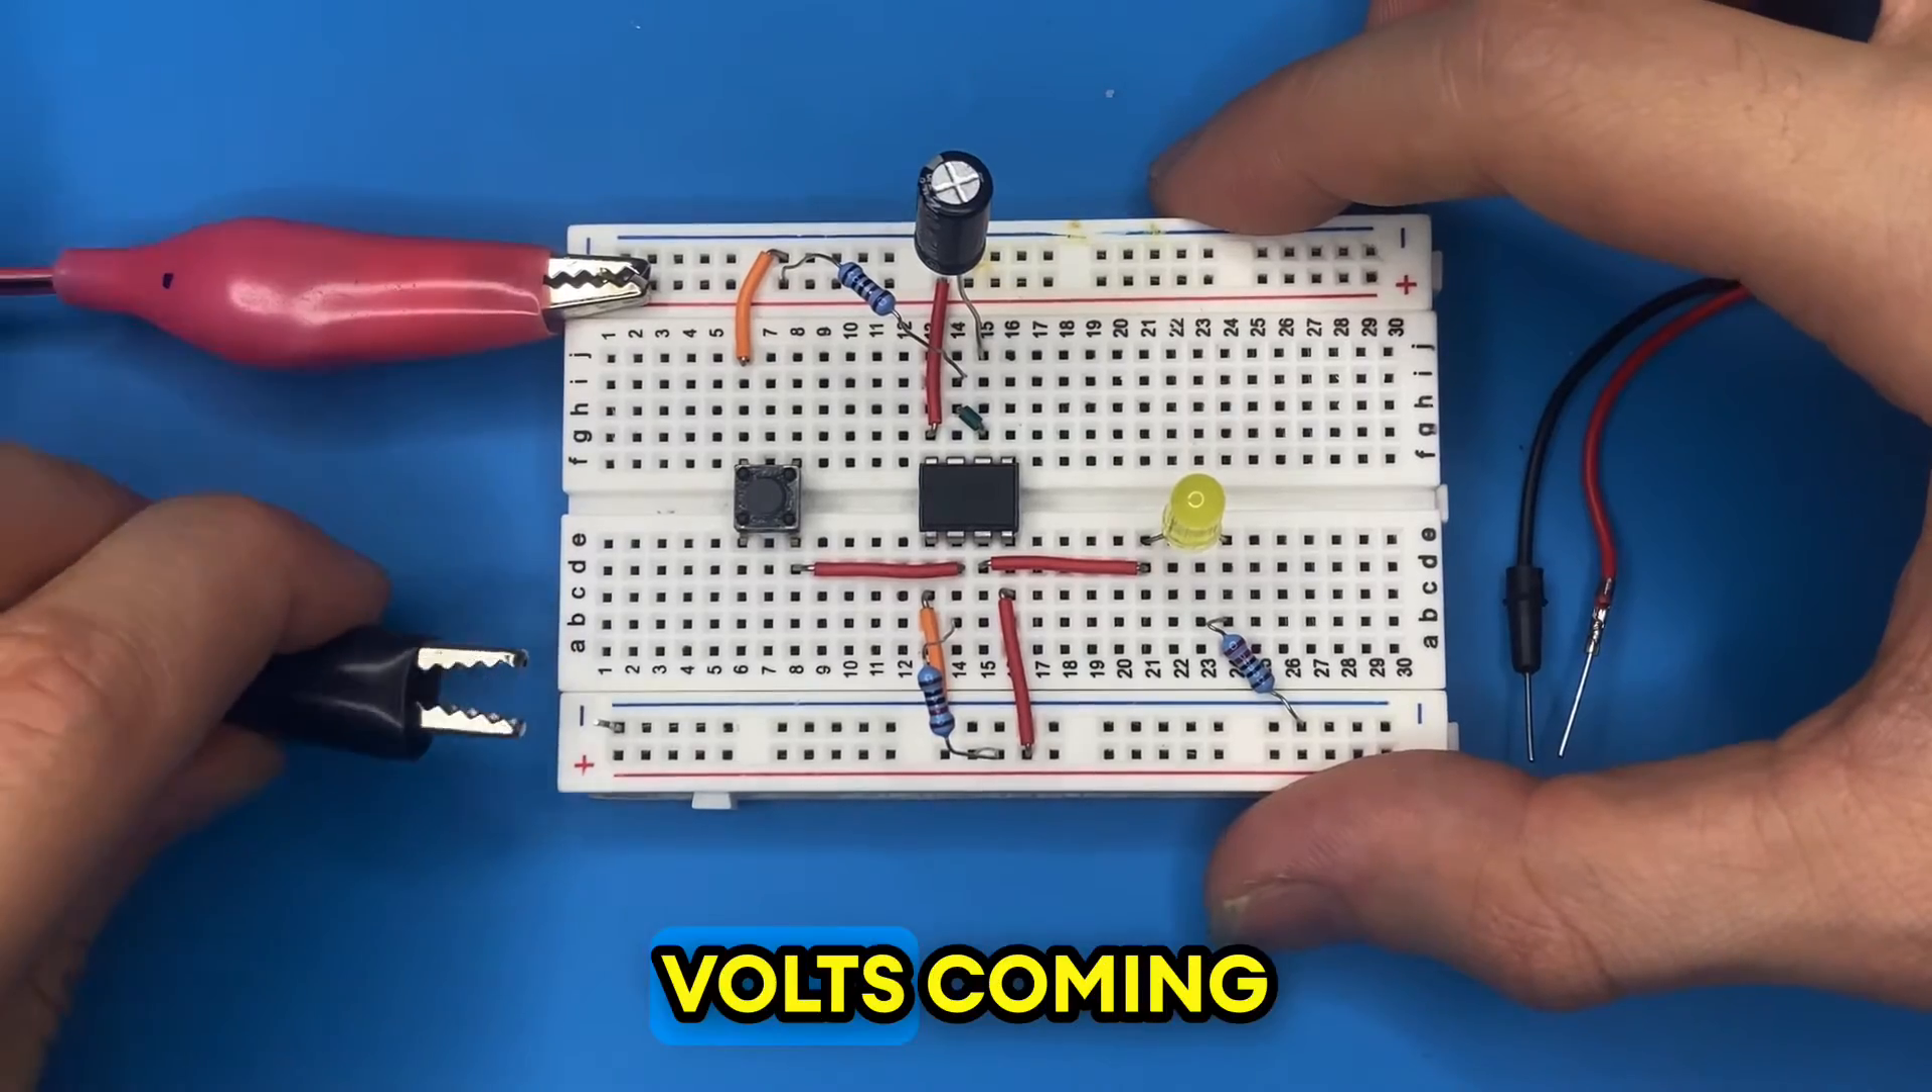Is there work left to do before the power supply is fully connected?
Yes.